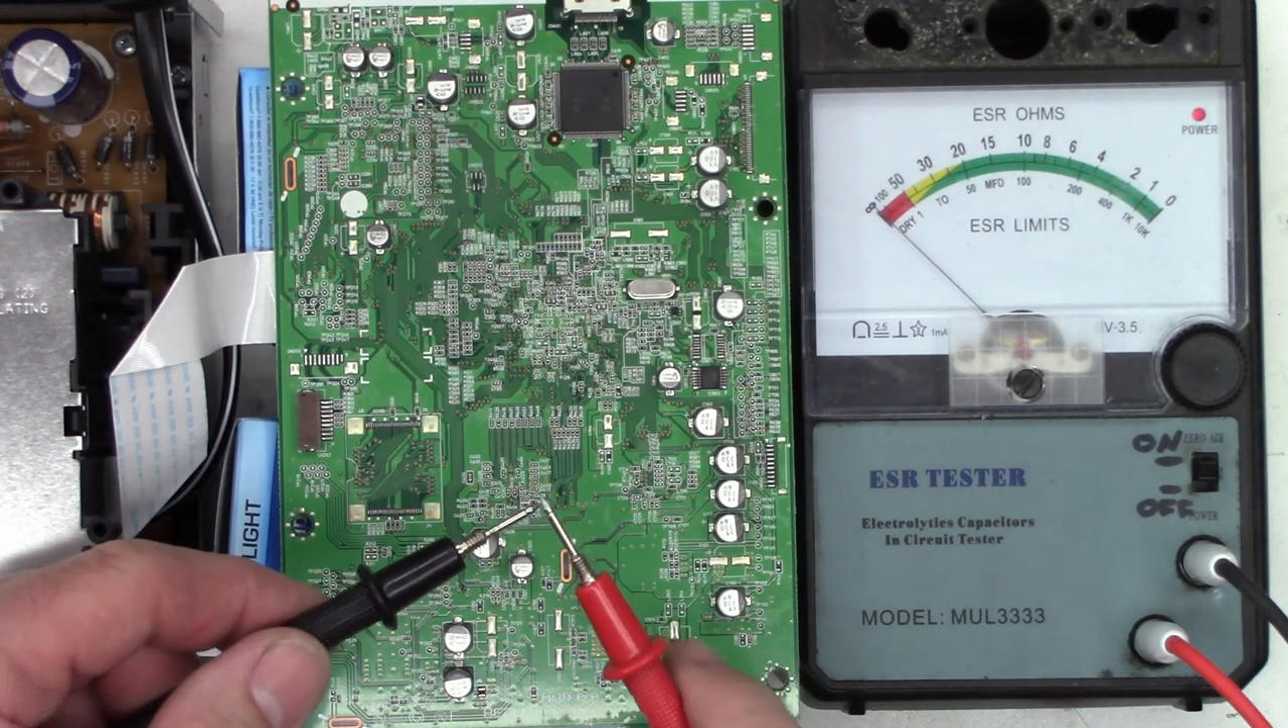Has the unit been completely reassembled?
No.